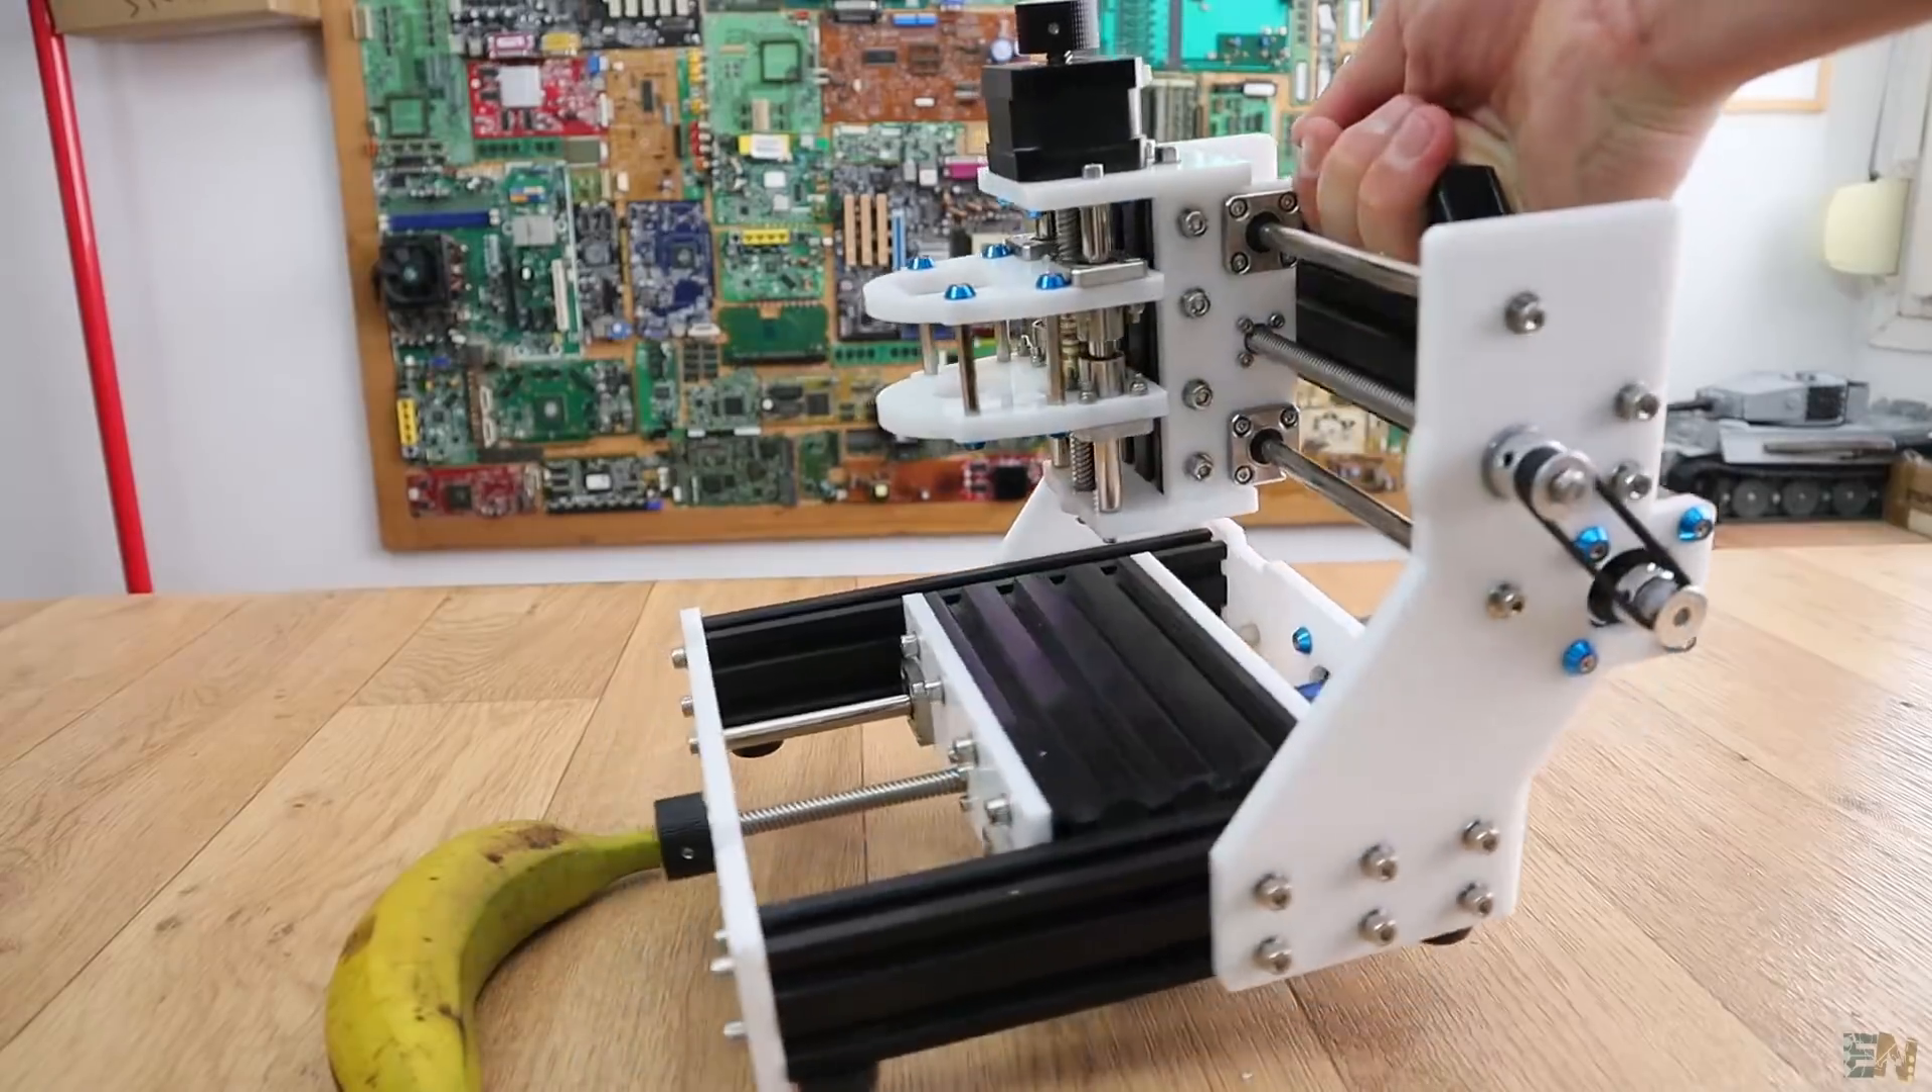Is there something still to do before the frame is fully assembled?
No.